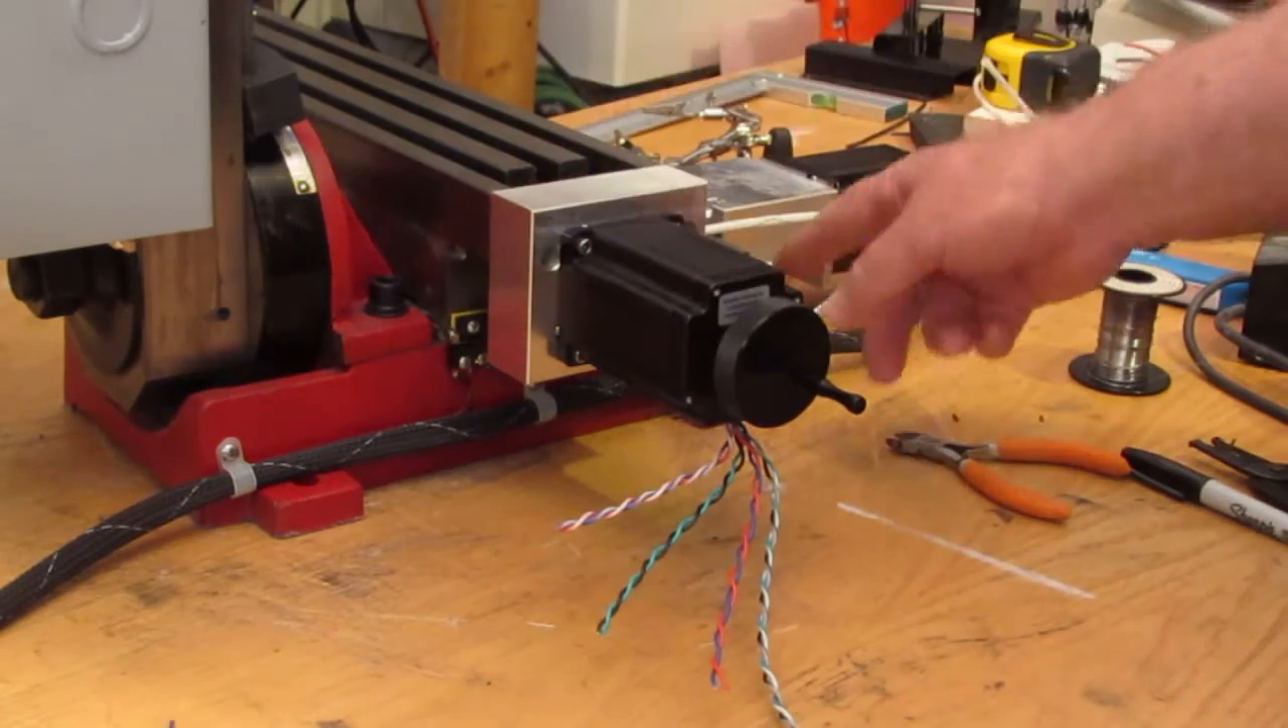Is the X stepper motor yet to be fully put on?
No.